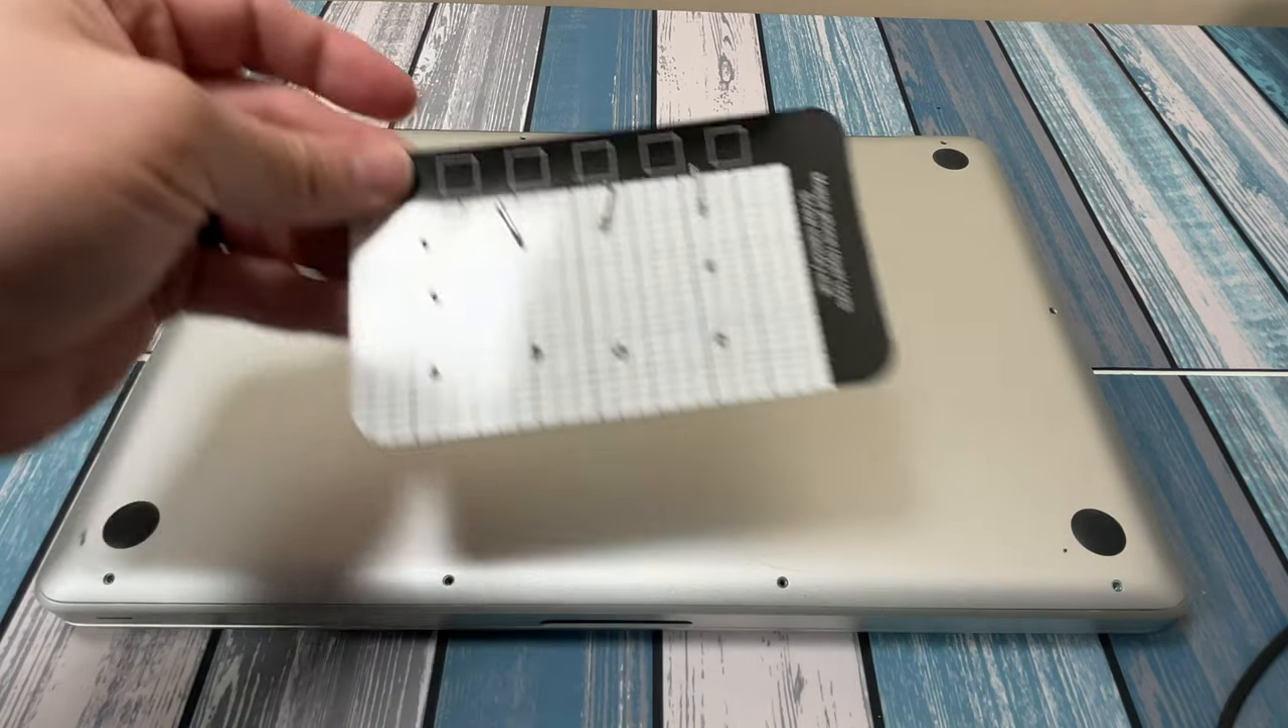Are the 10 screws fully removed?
Yes.